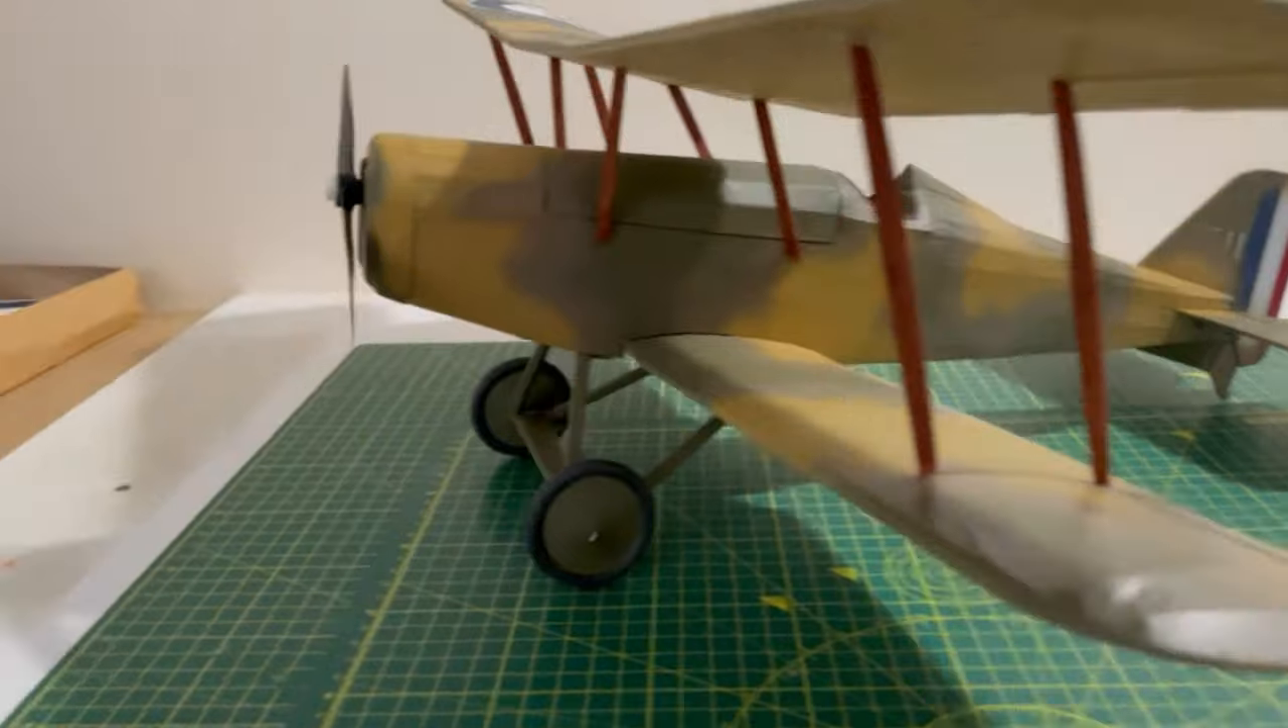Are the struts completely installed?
Yes.